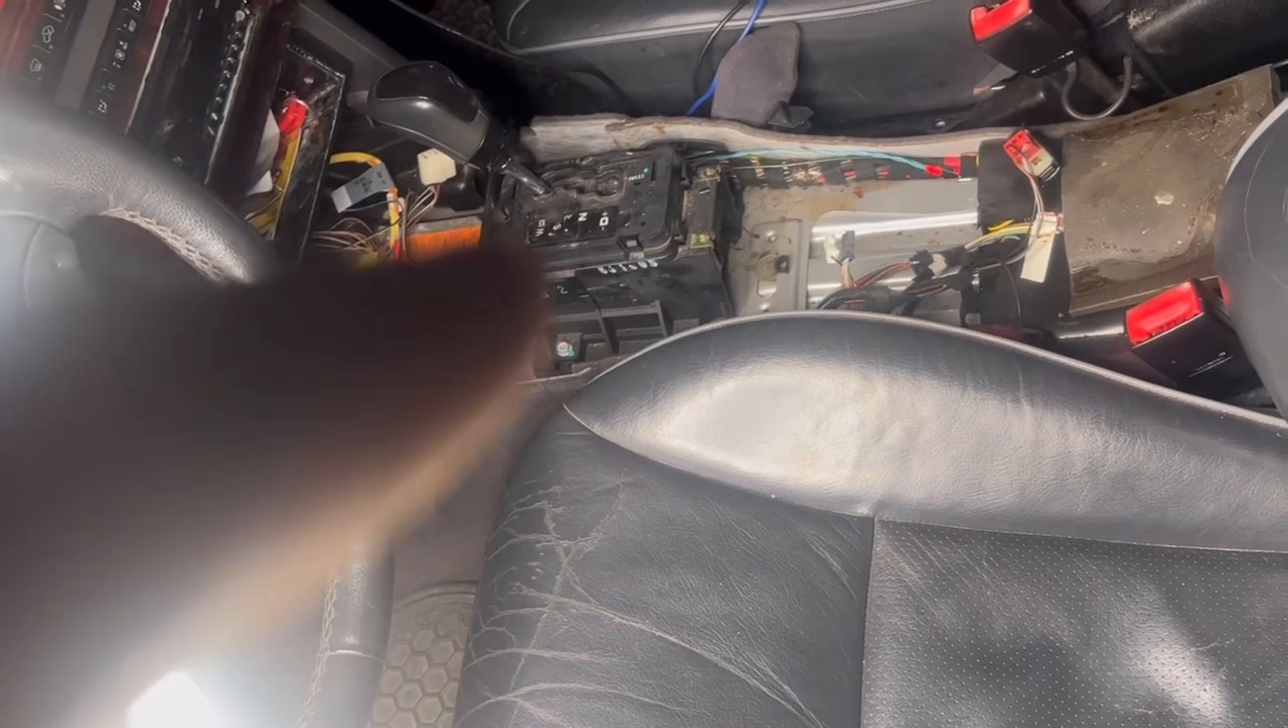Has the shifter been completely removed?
No.